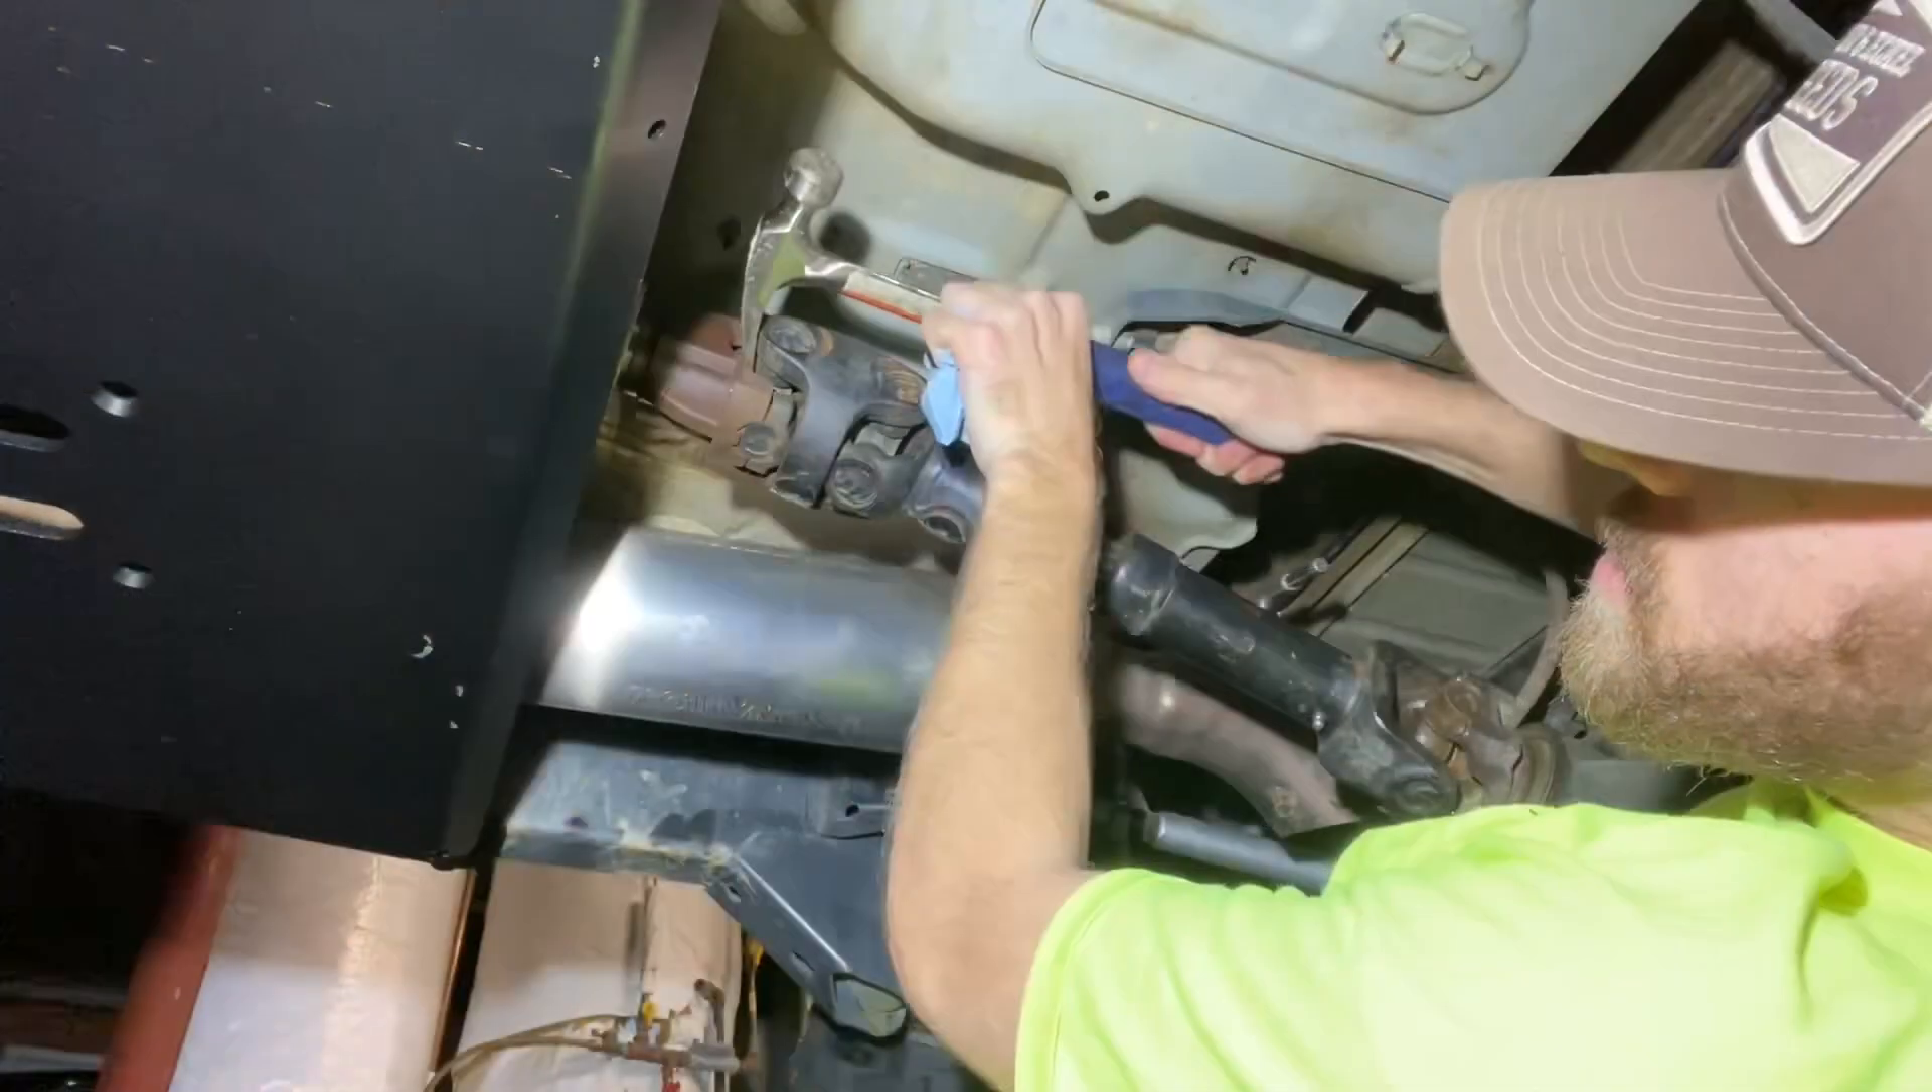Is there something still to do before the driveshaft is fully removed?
Yes.